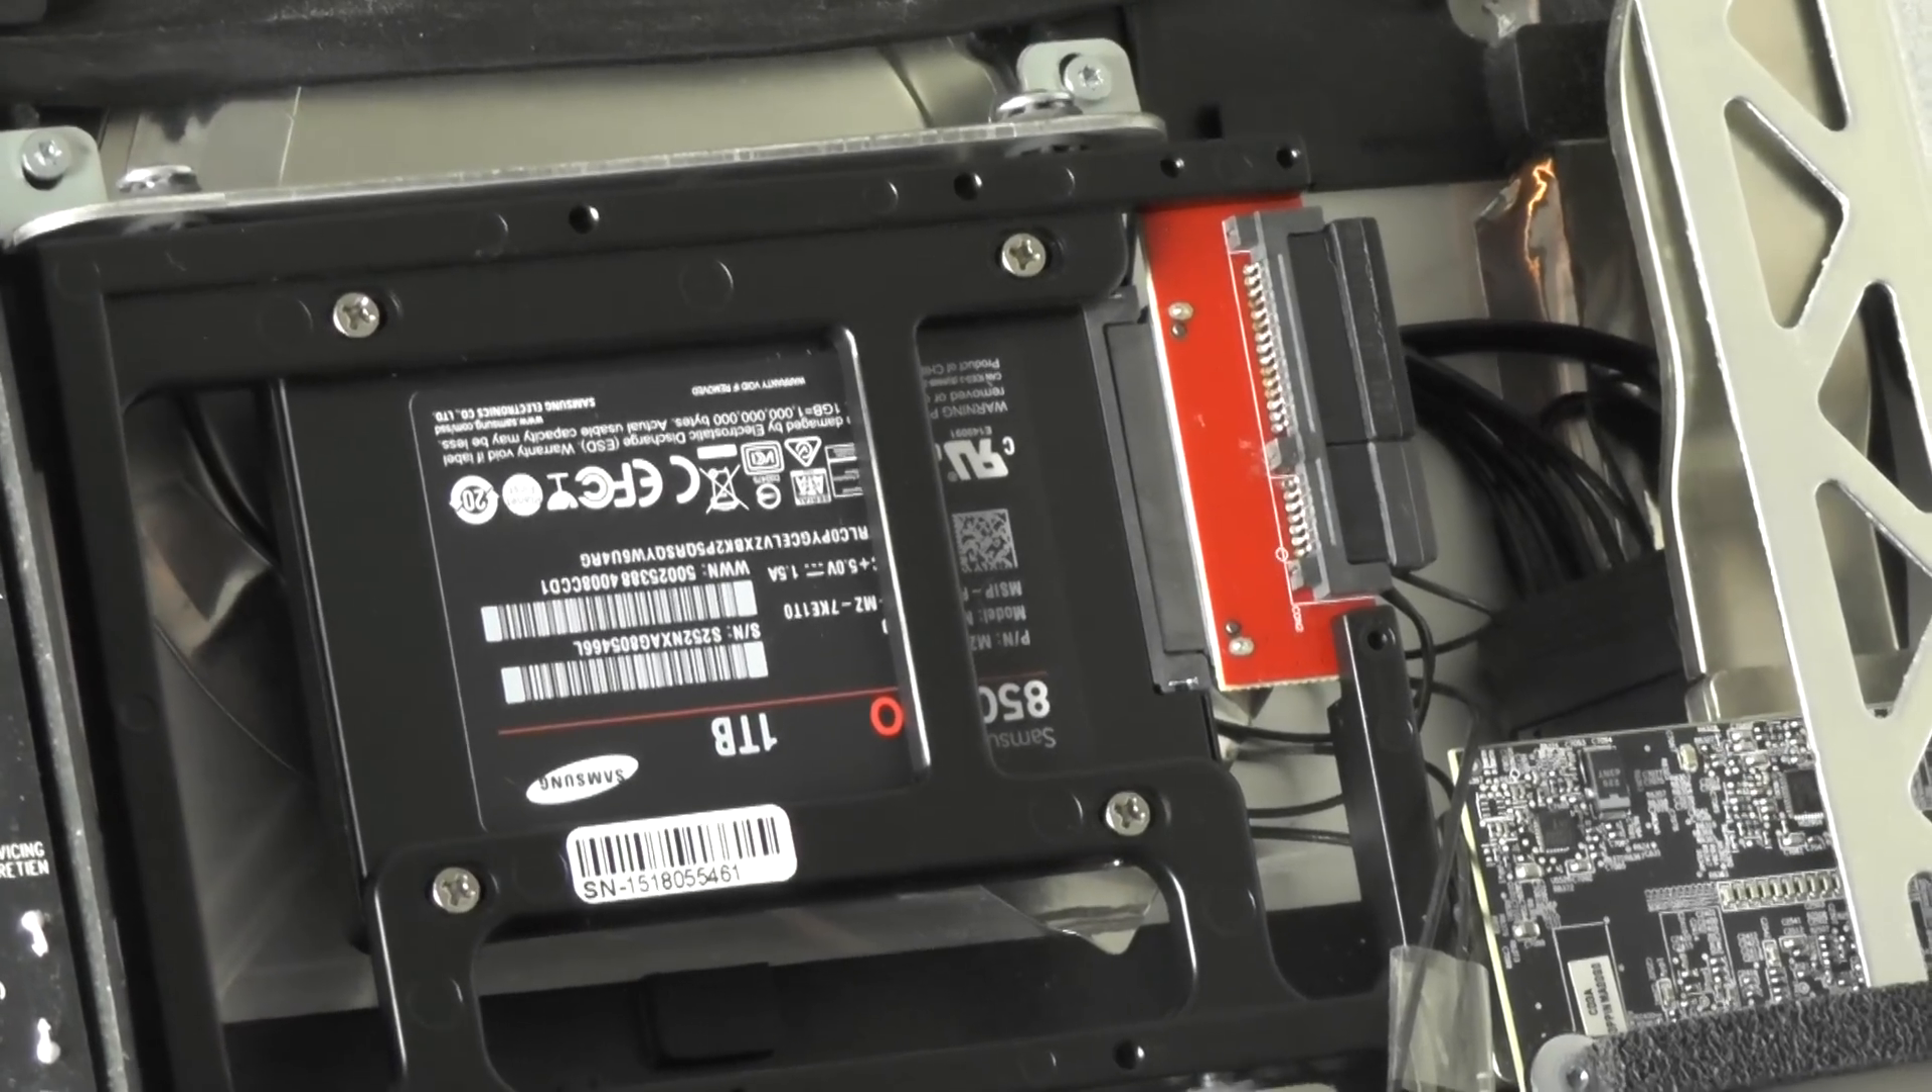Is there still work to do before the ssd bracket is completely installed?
No.